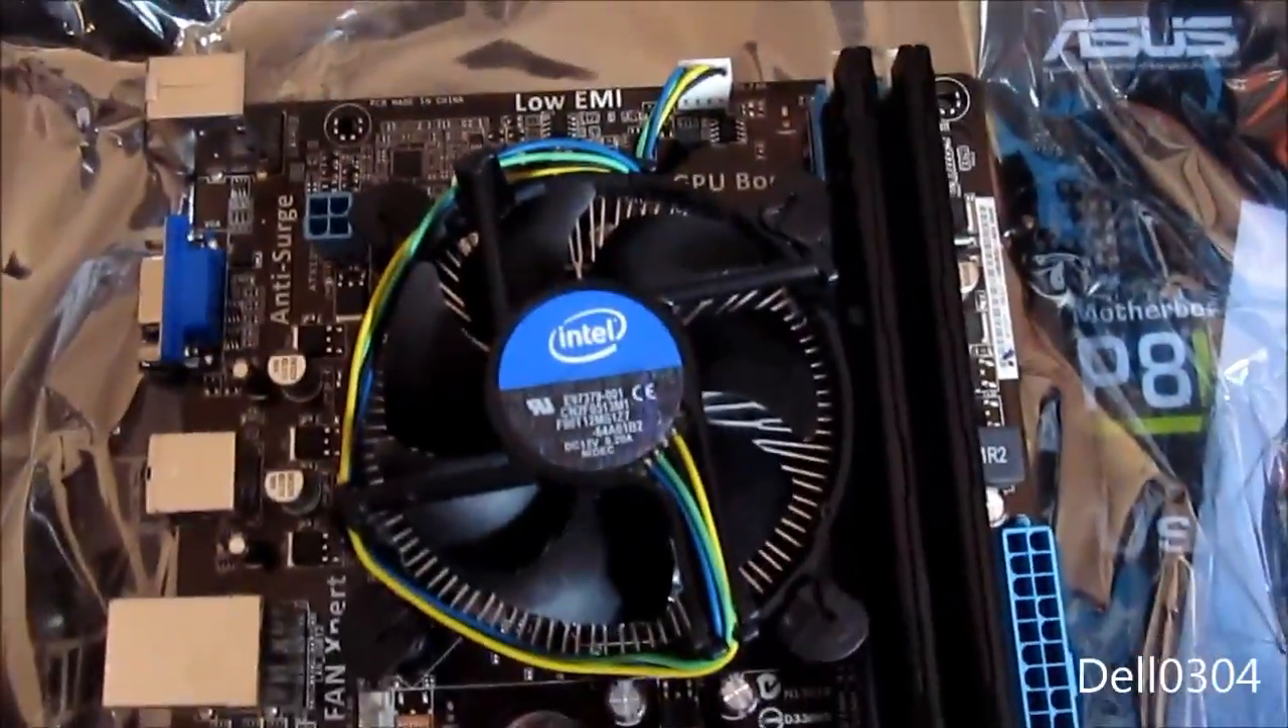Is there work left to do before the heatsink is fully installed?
No.